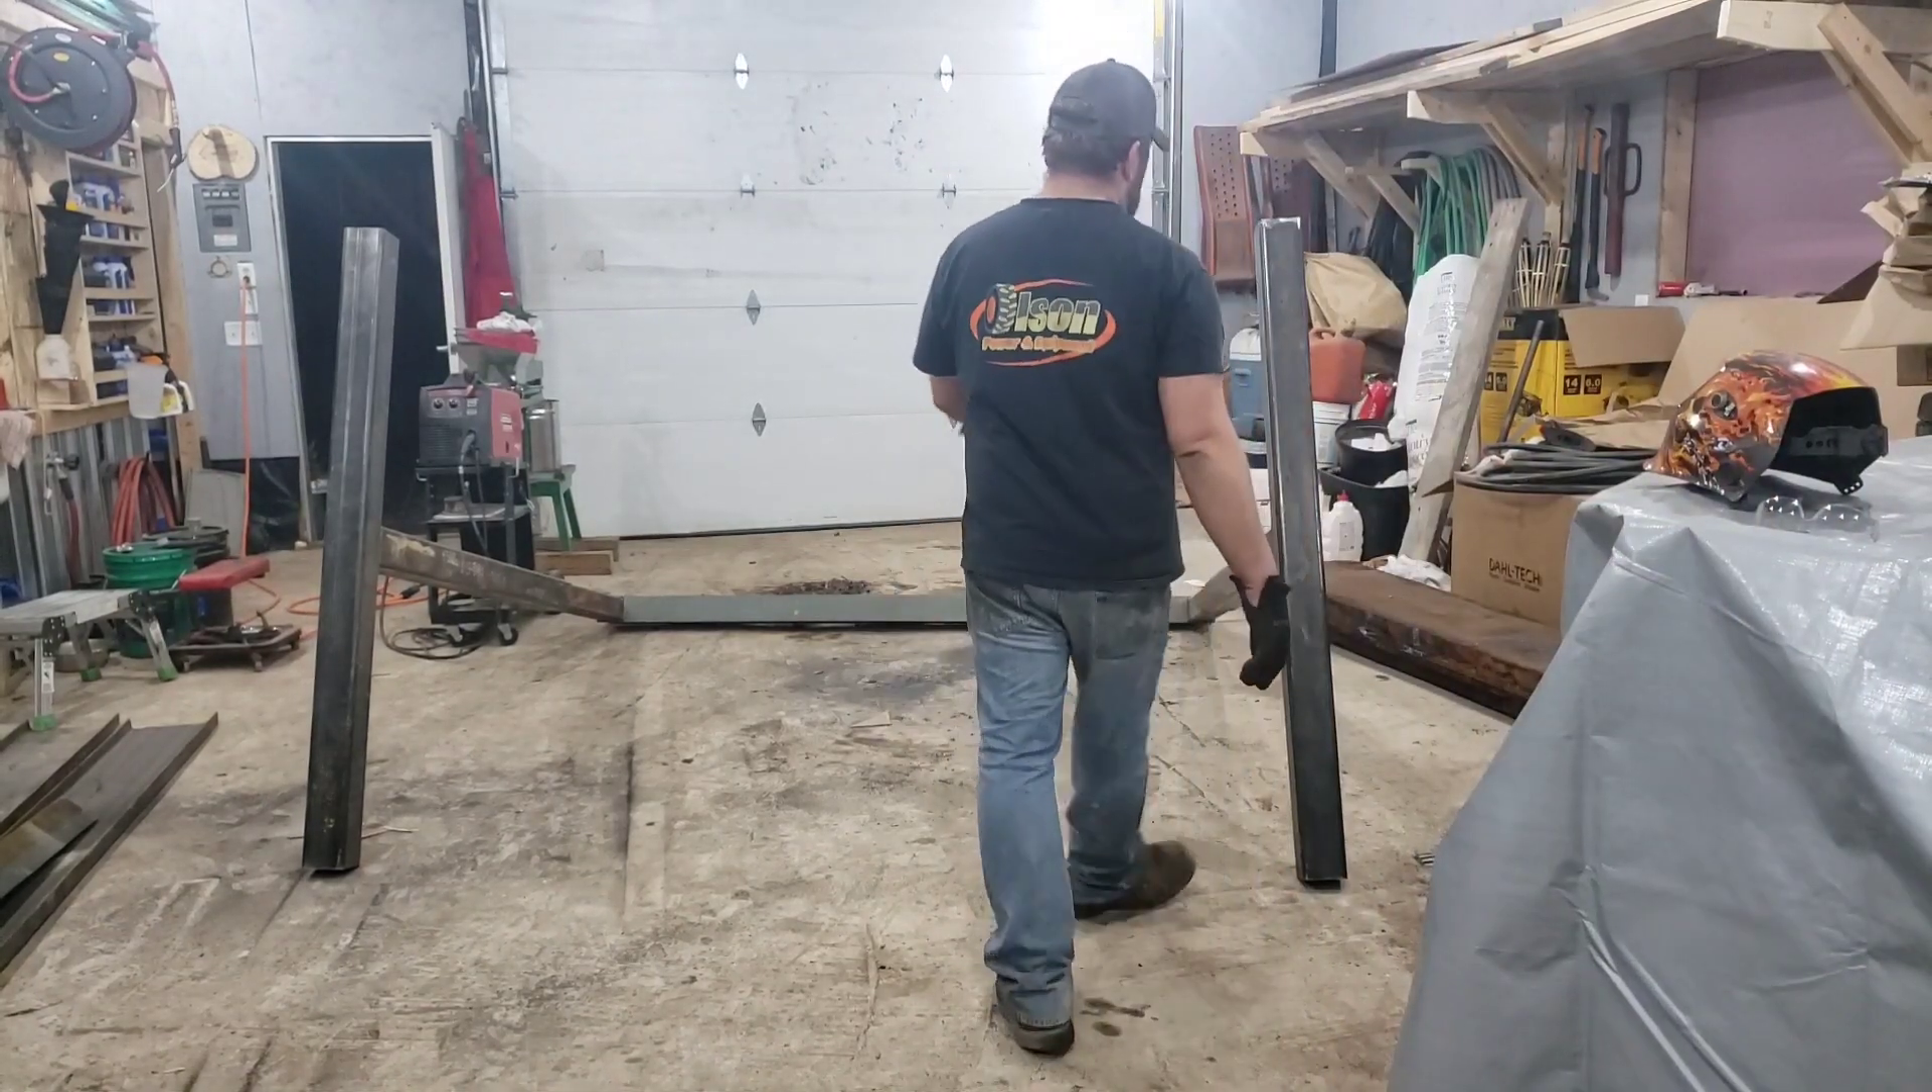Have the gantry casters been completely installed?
No.